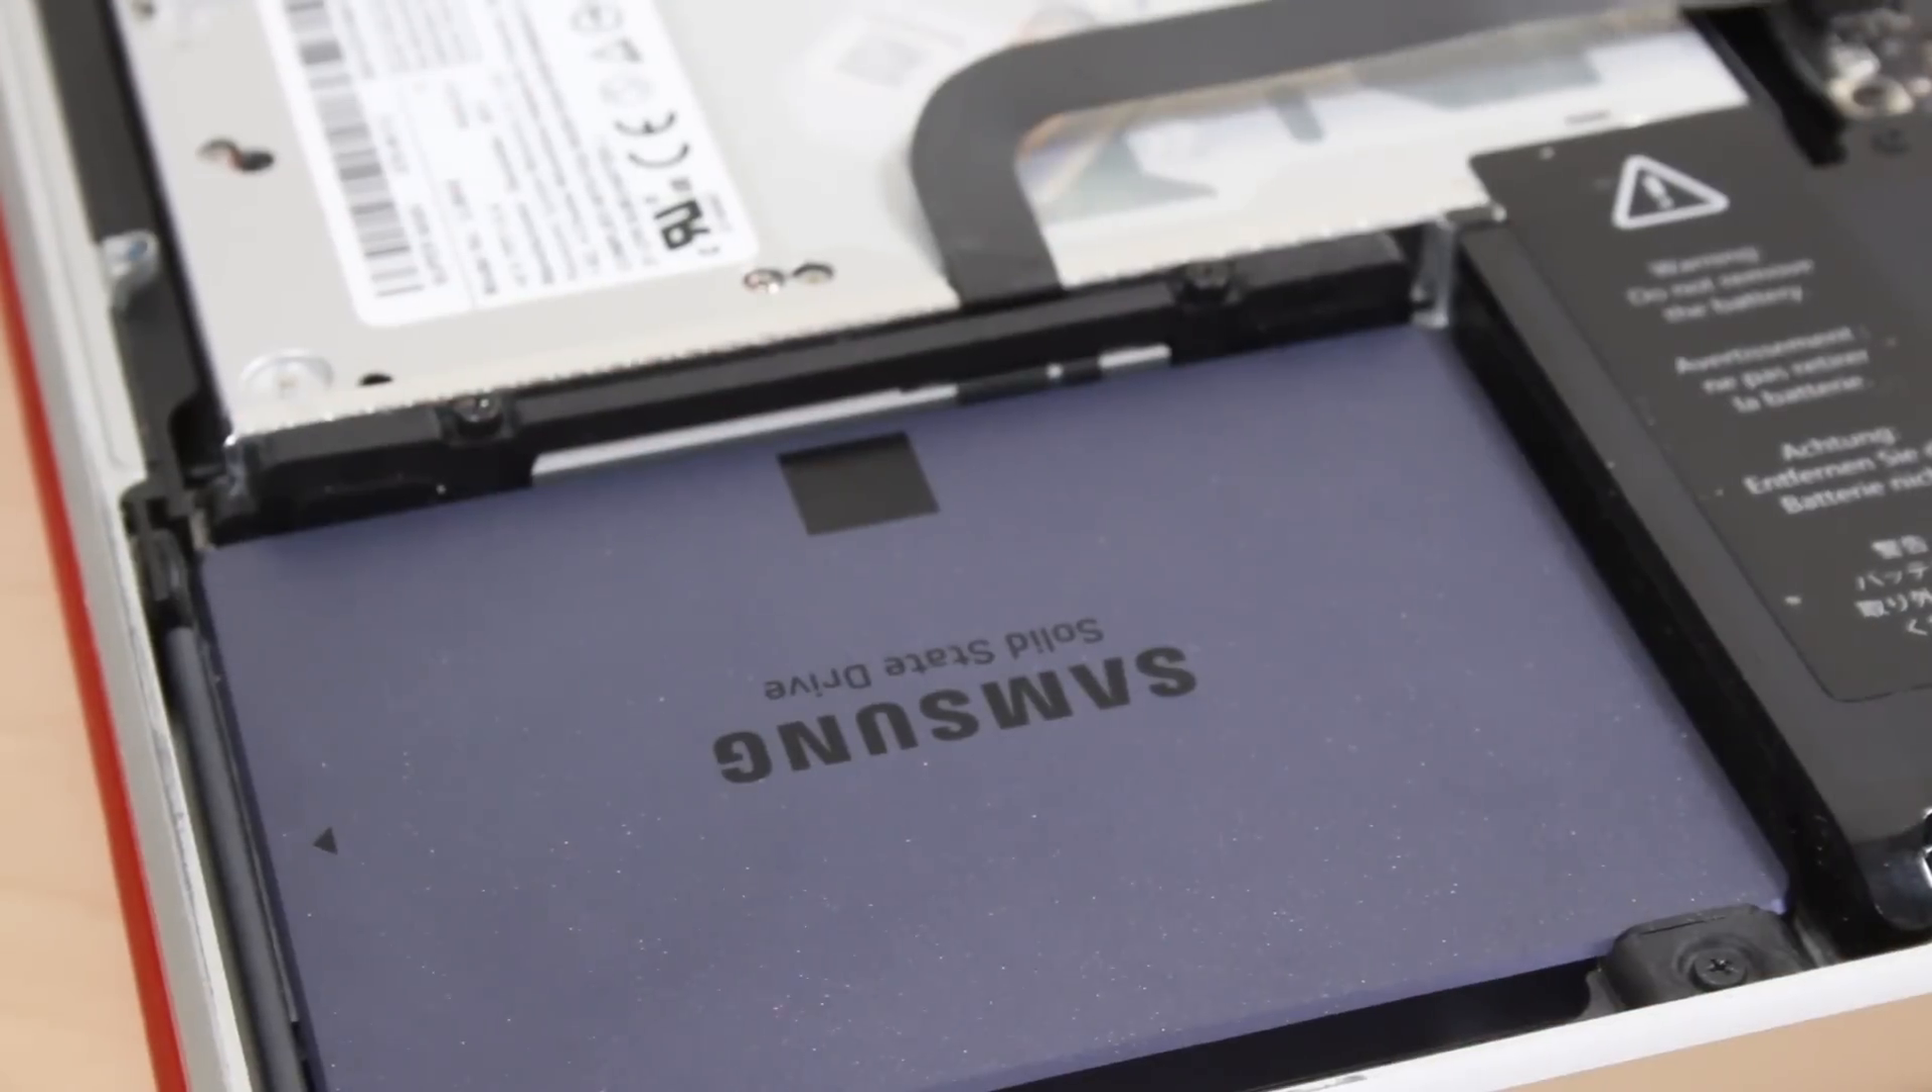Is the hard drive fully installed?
Yes.